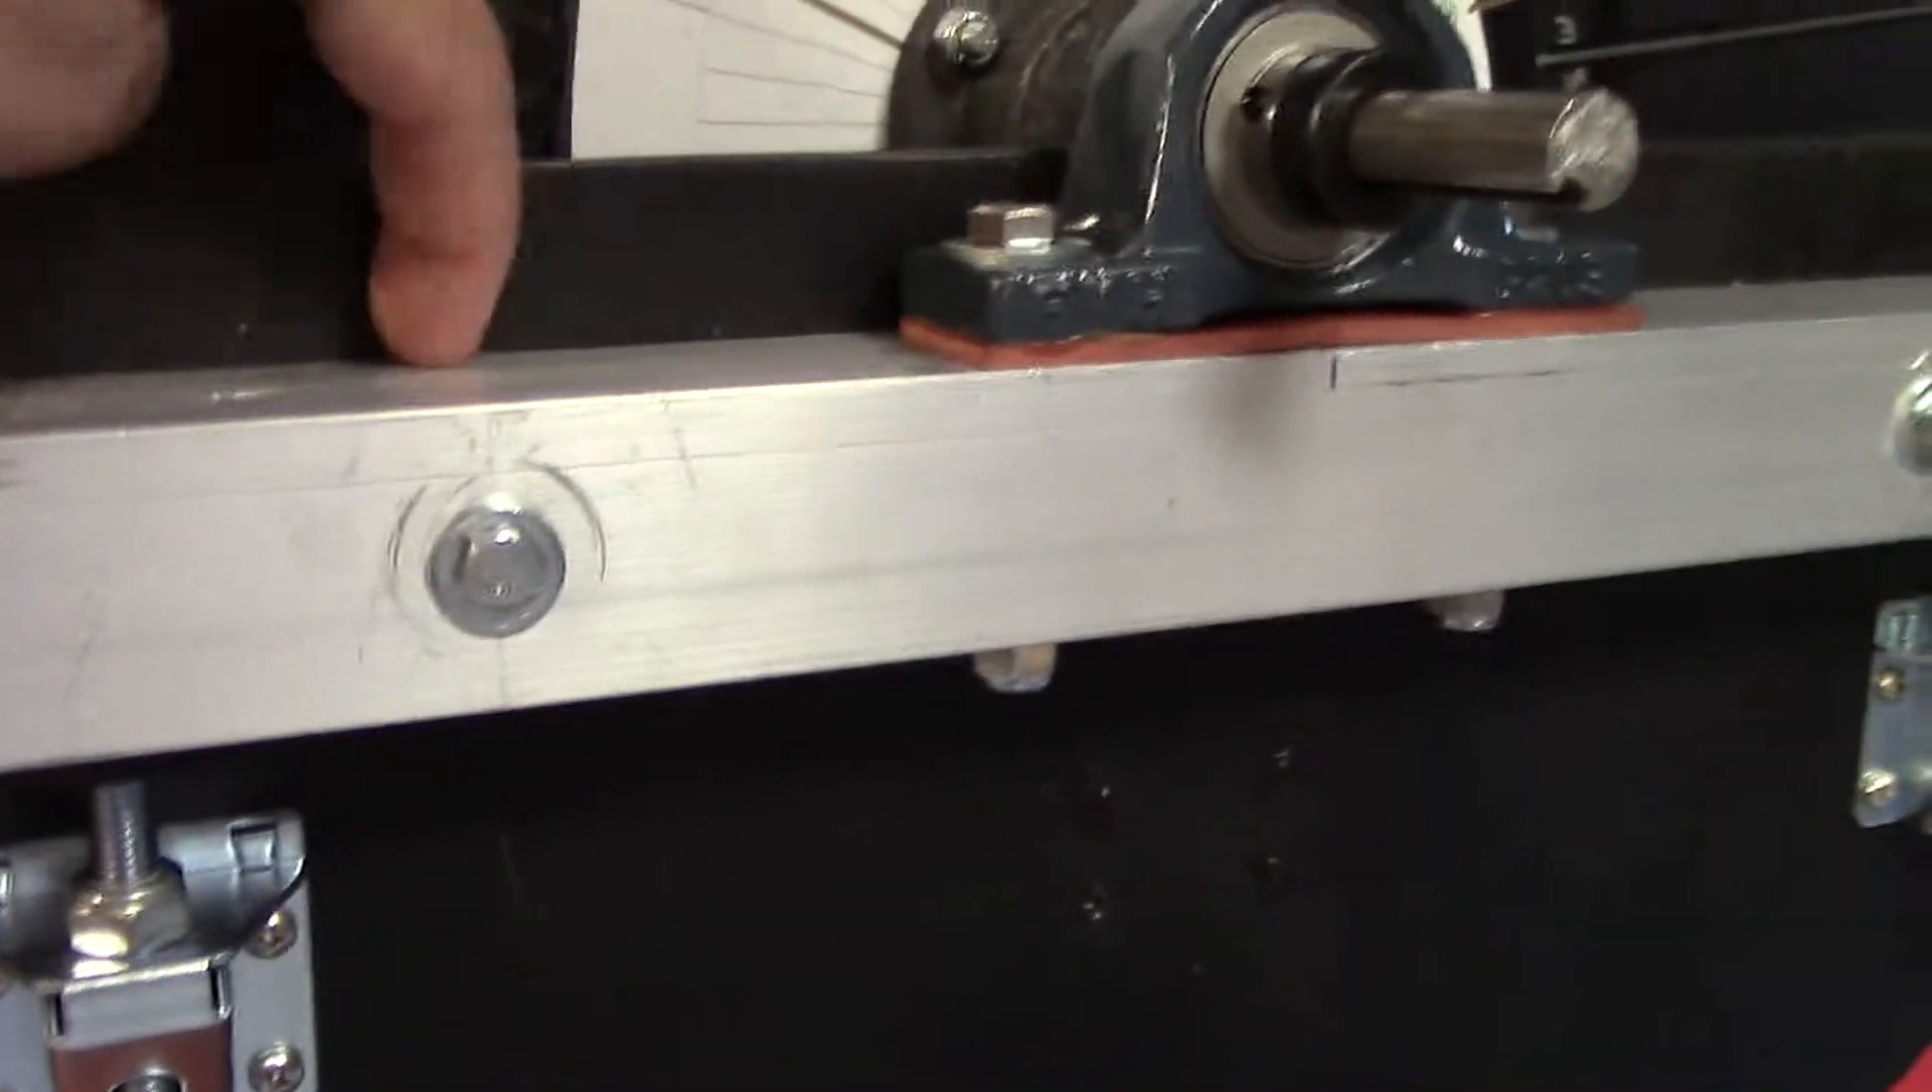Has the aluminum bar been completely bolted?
Yes.